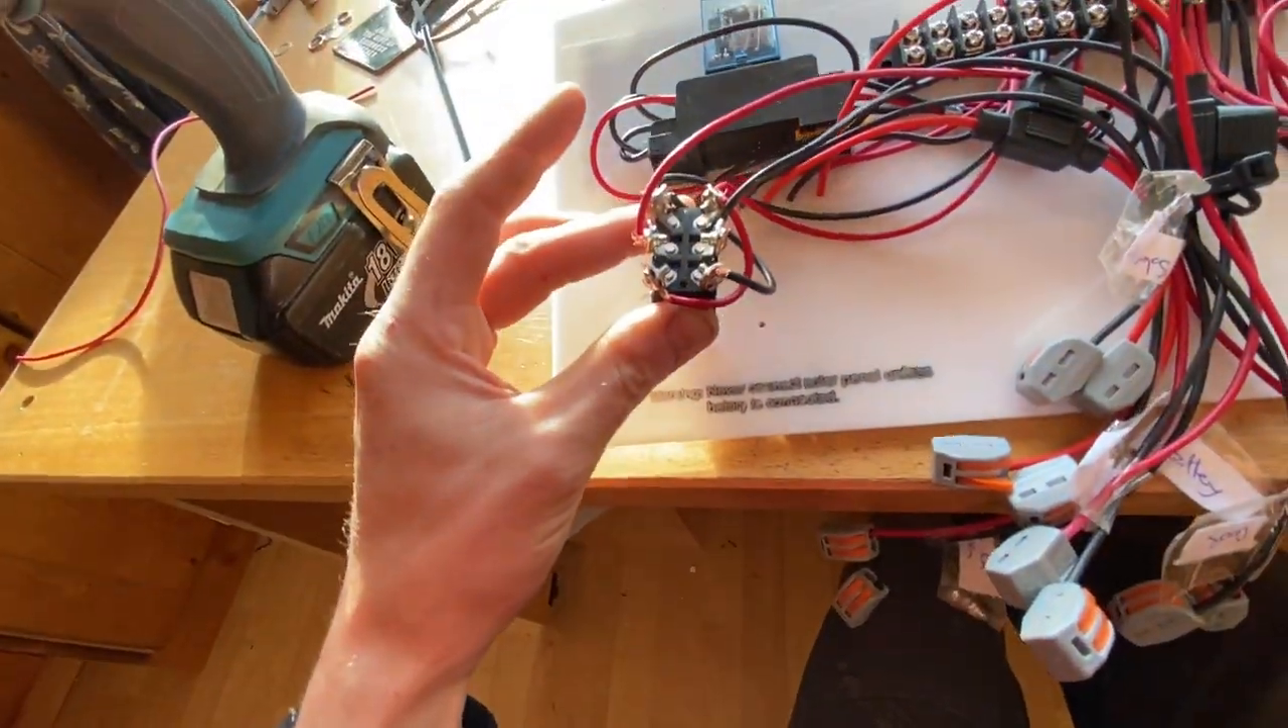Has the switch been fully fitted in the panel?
No.